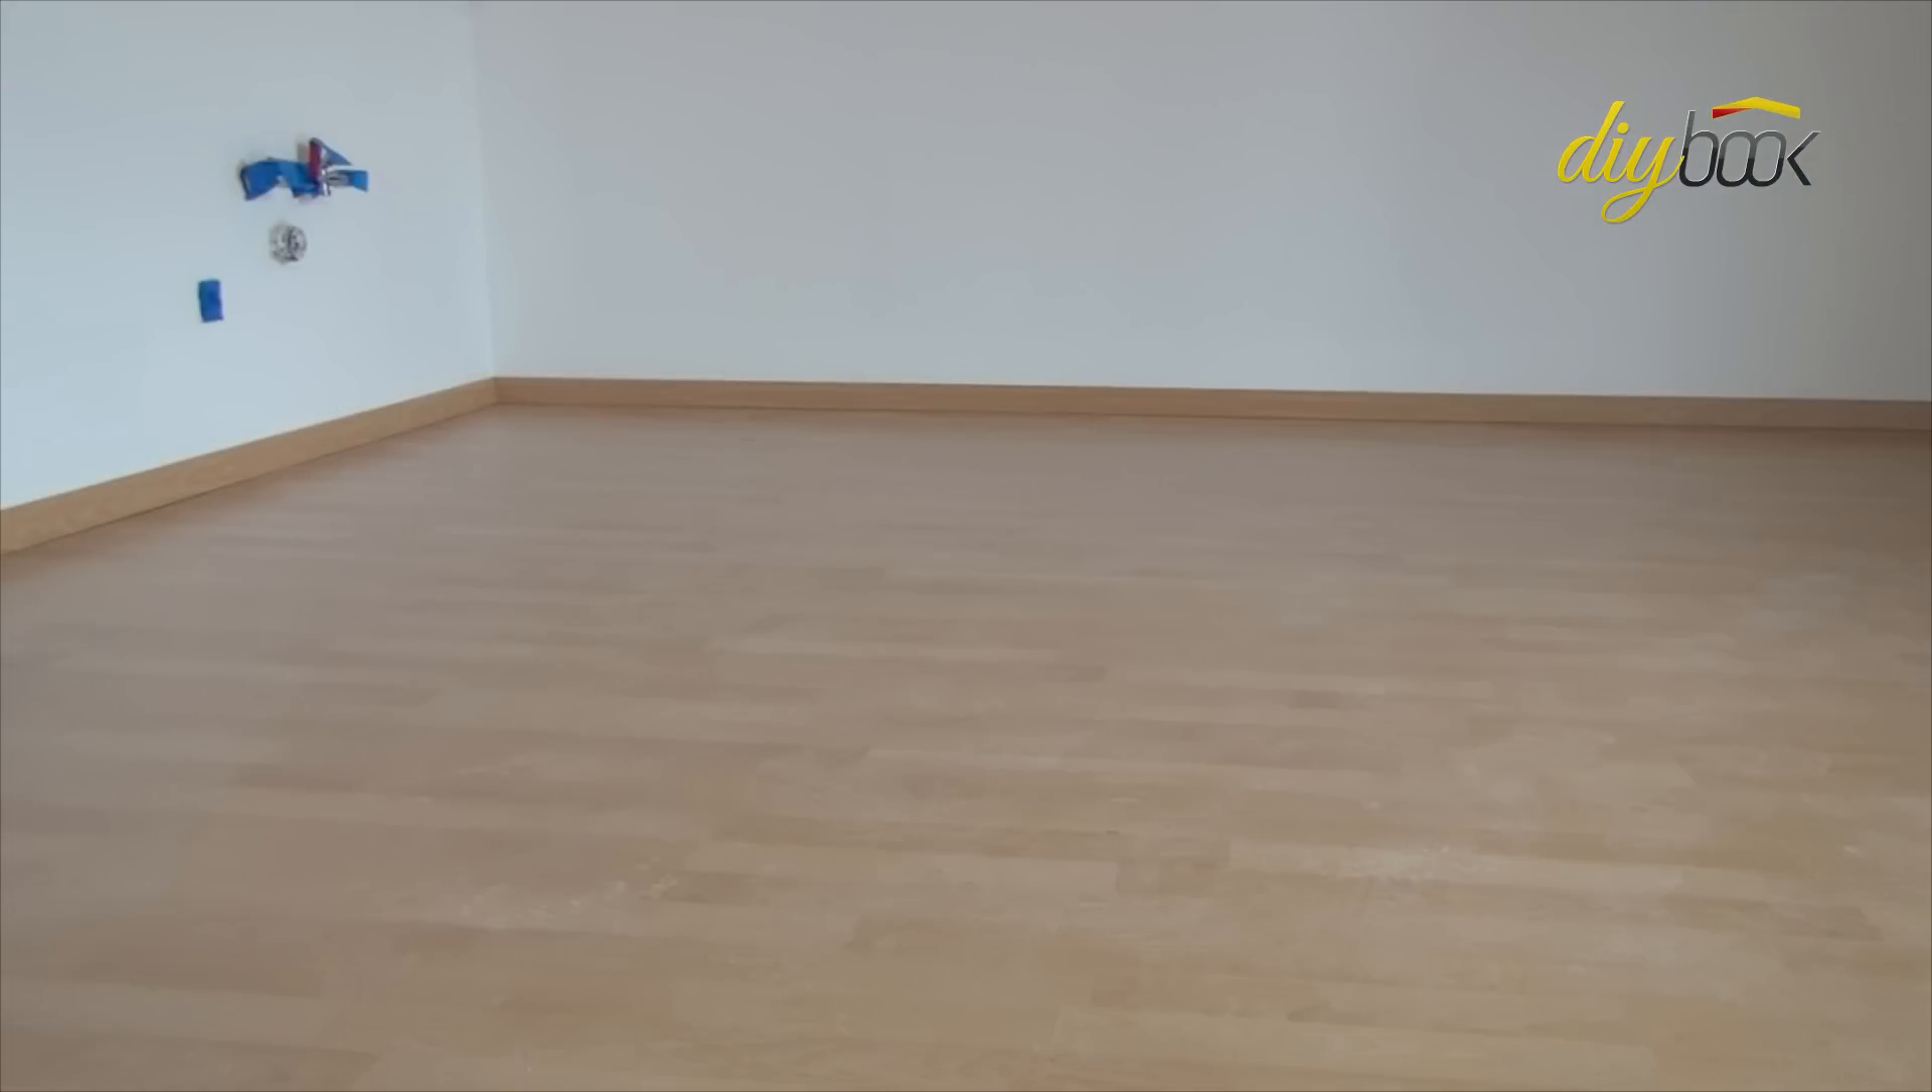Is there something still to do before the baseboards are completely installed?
No.